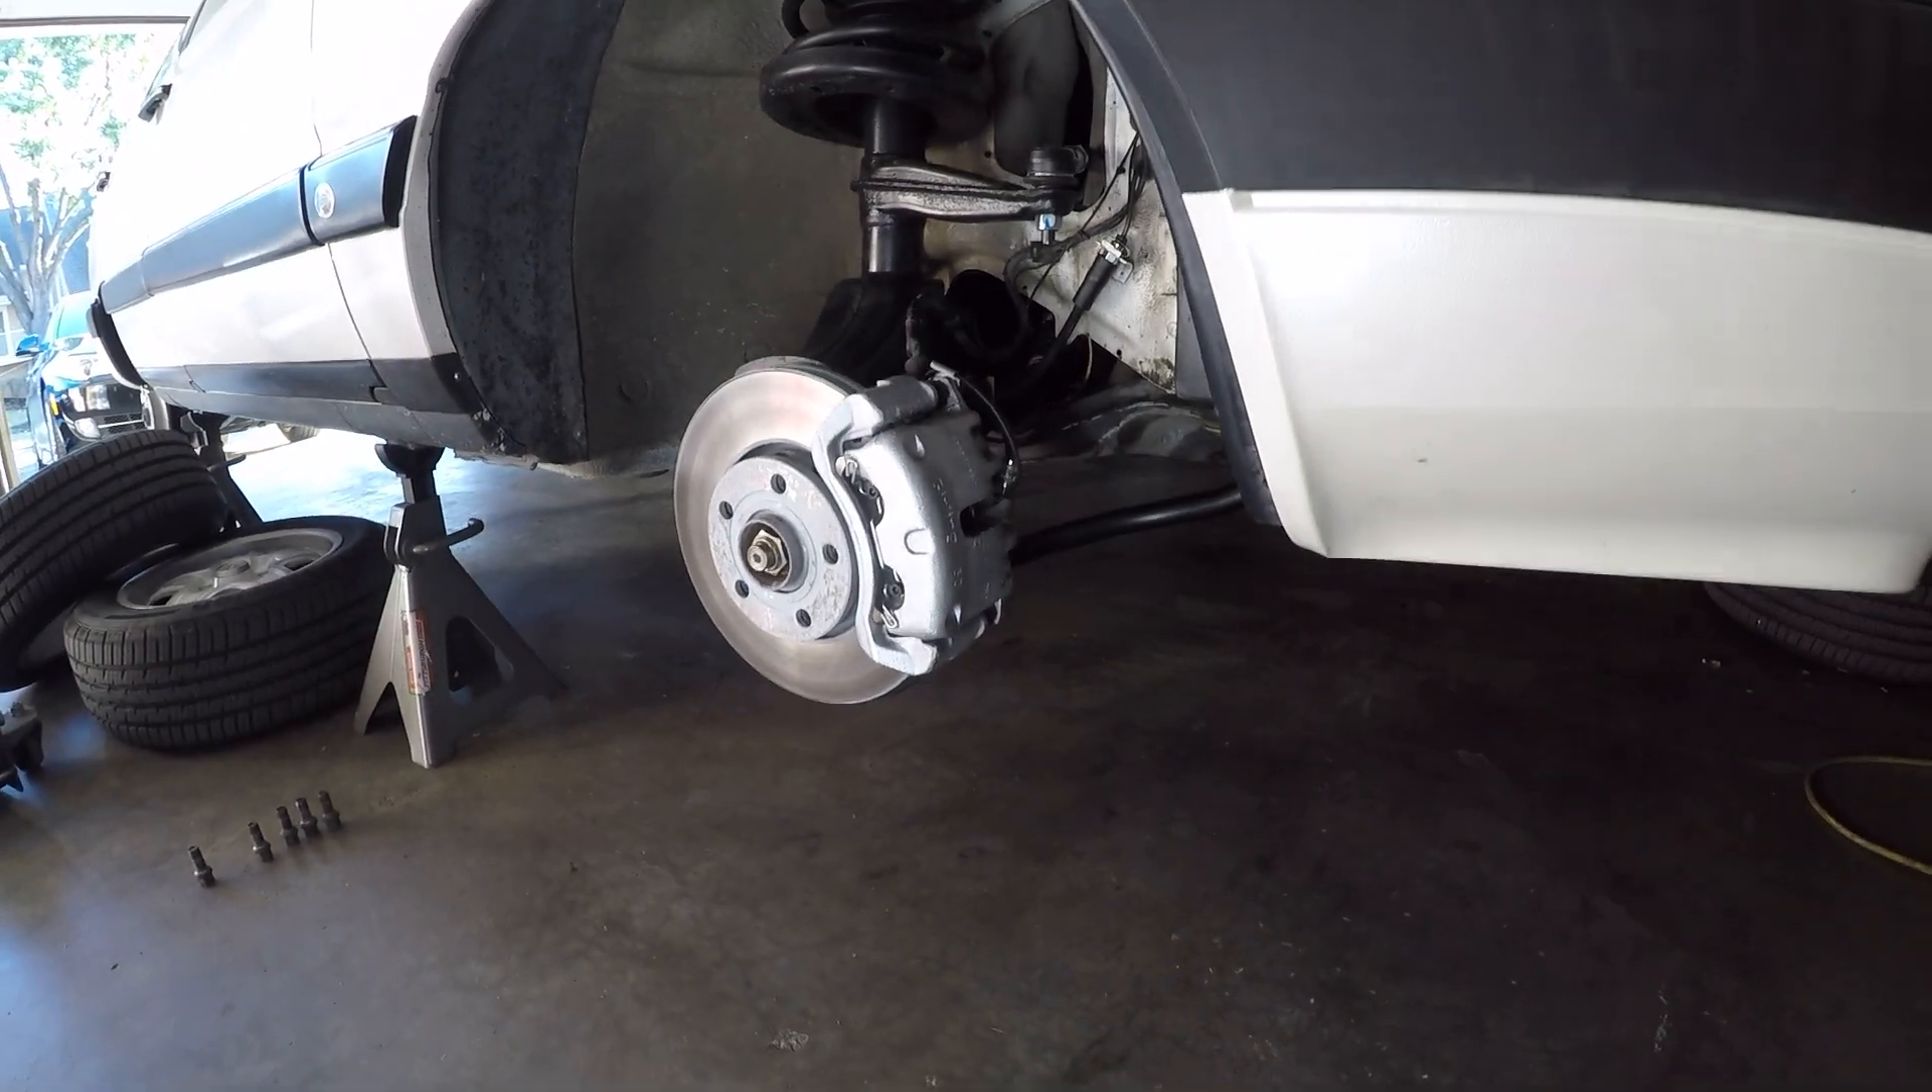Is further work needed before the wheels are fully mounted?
Yes.